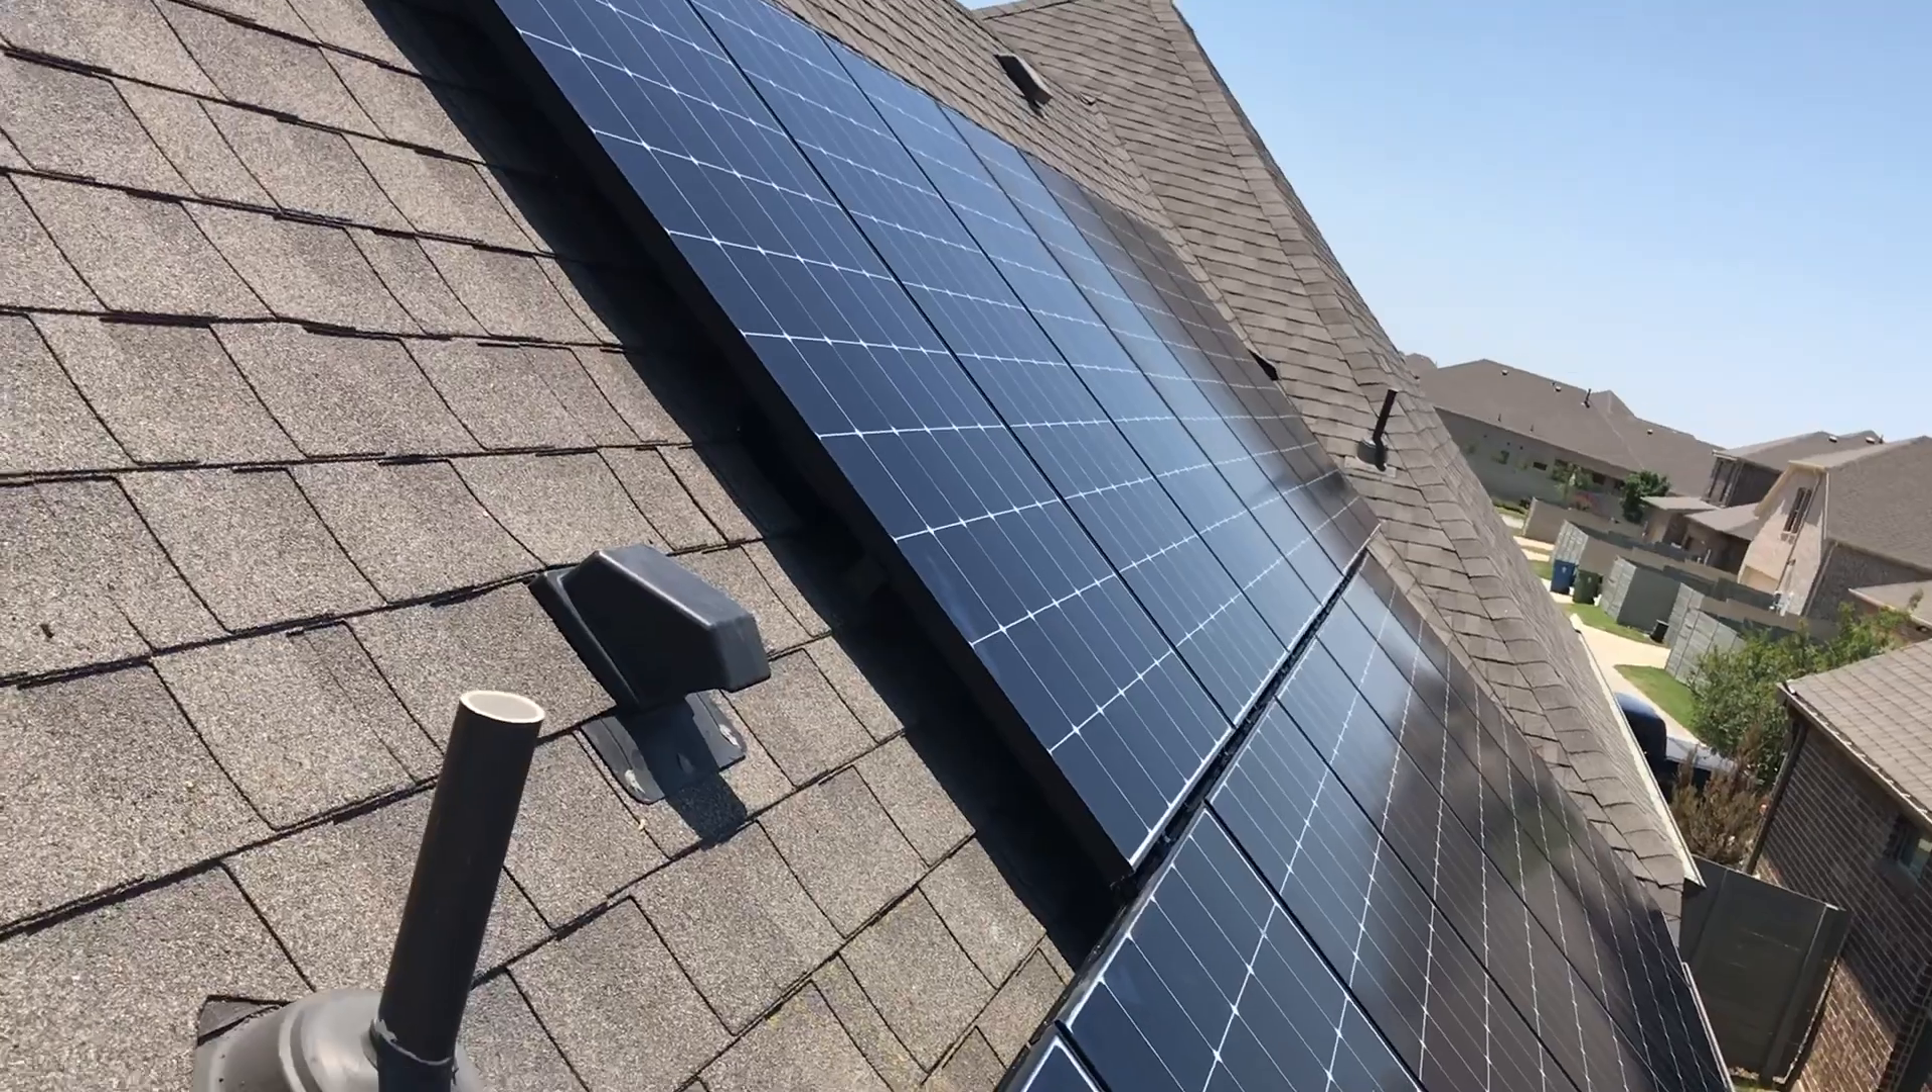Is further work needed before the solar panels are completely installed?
No.